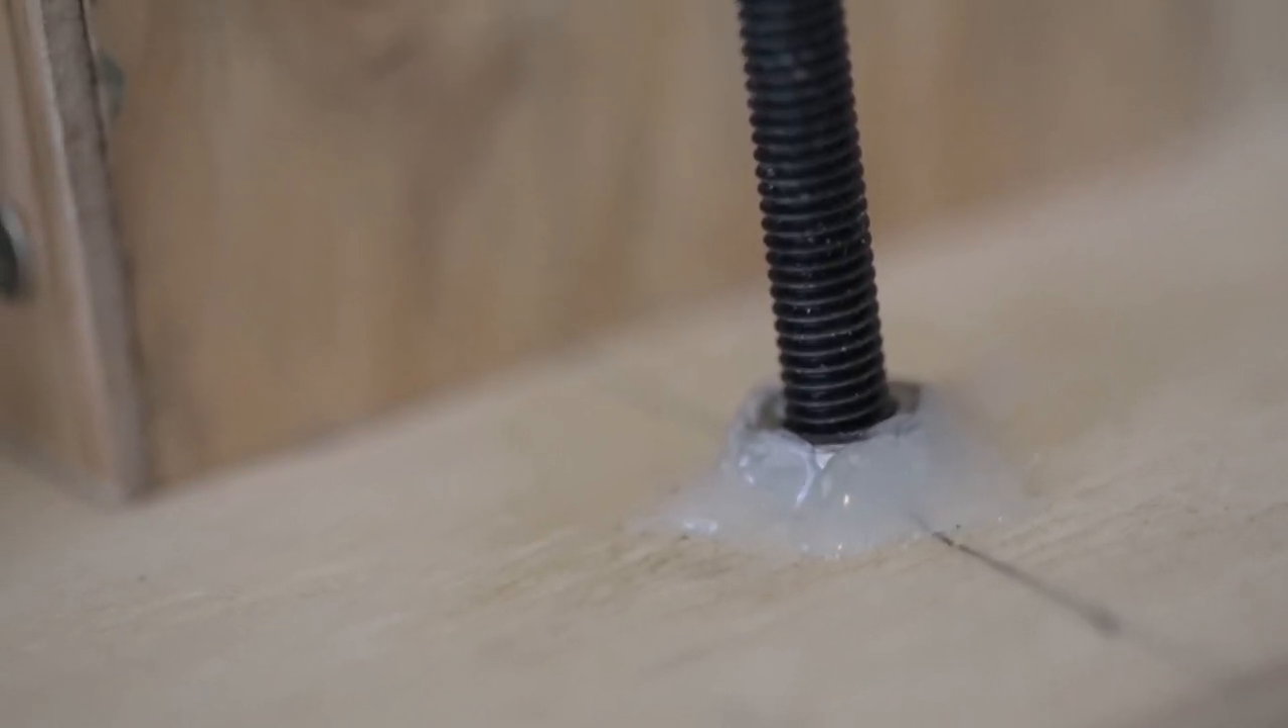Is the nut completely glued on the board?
Yes.